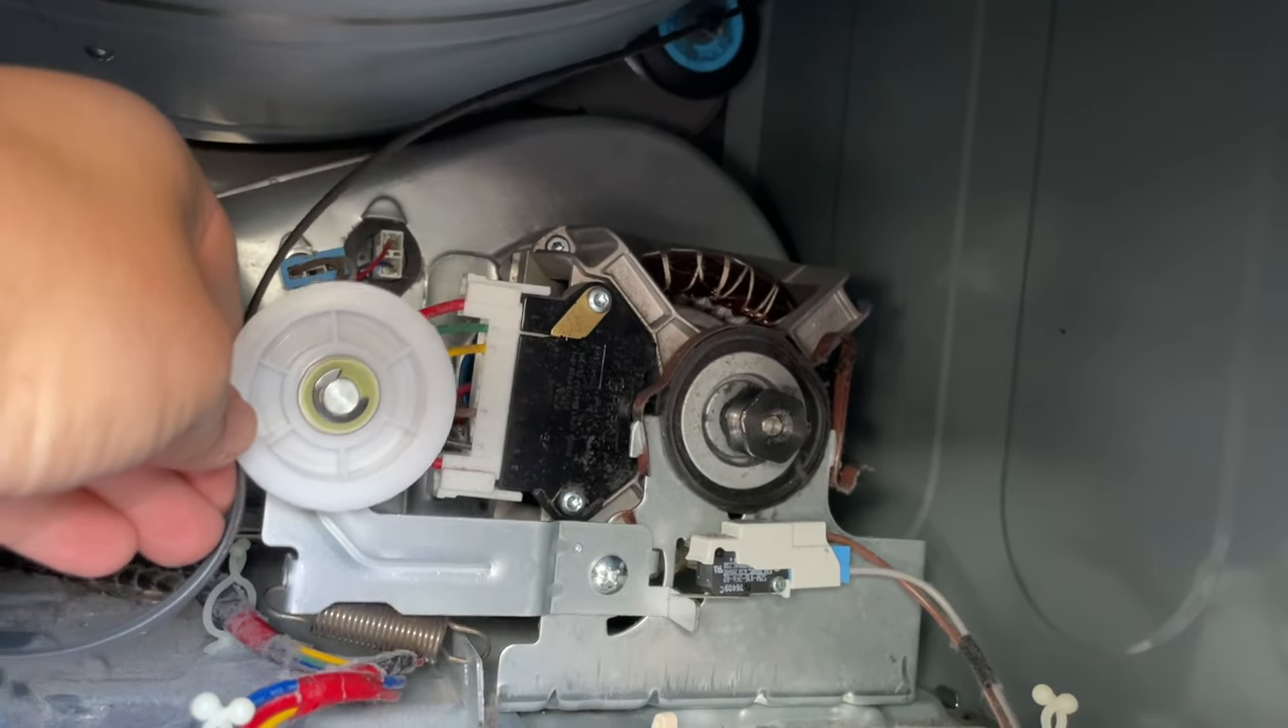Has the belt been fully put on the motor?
No.